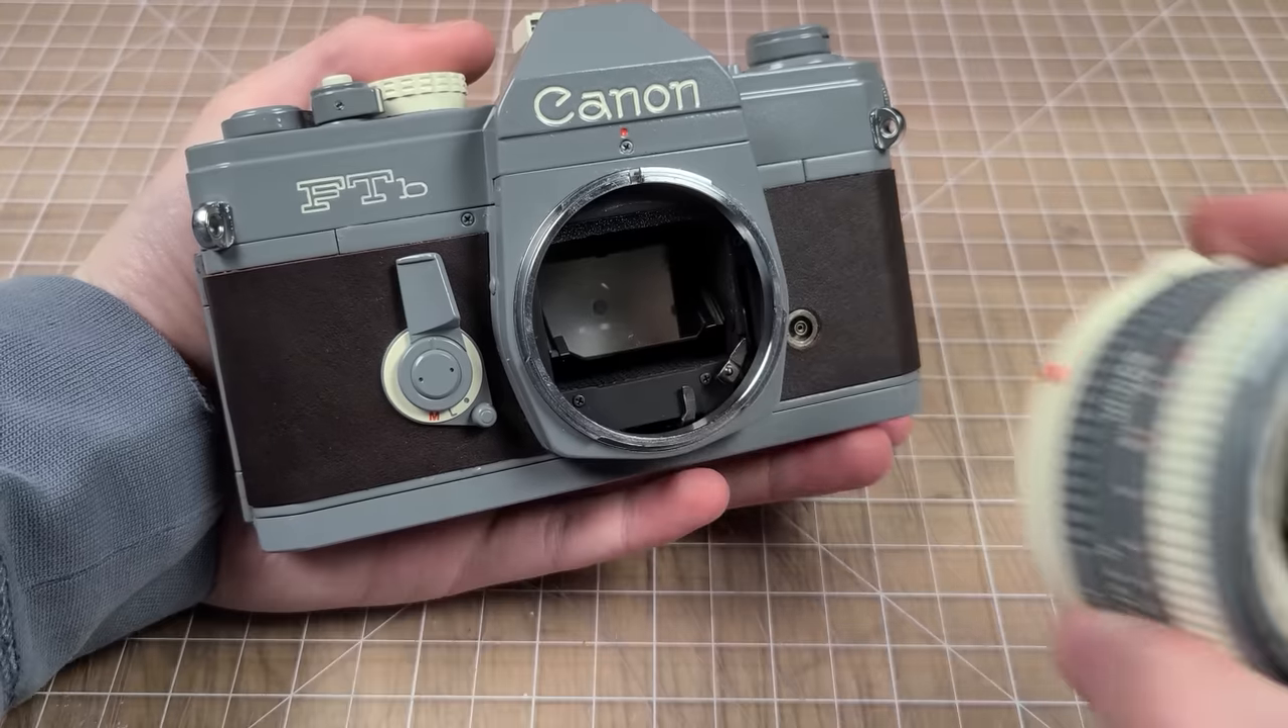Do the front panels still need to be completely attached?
No.